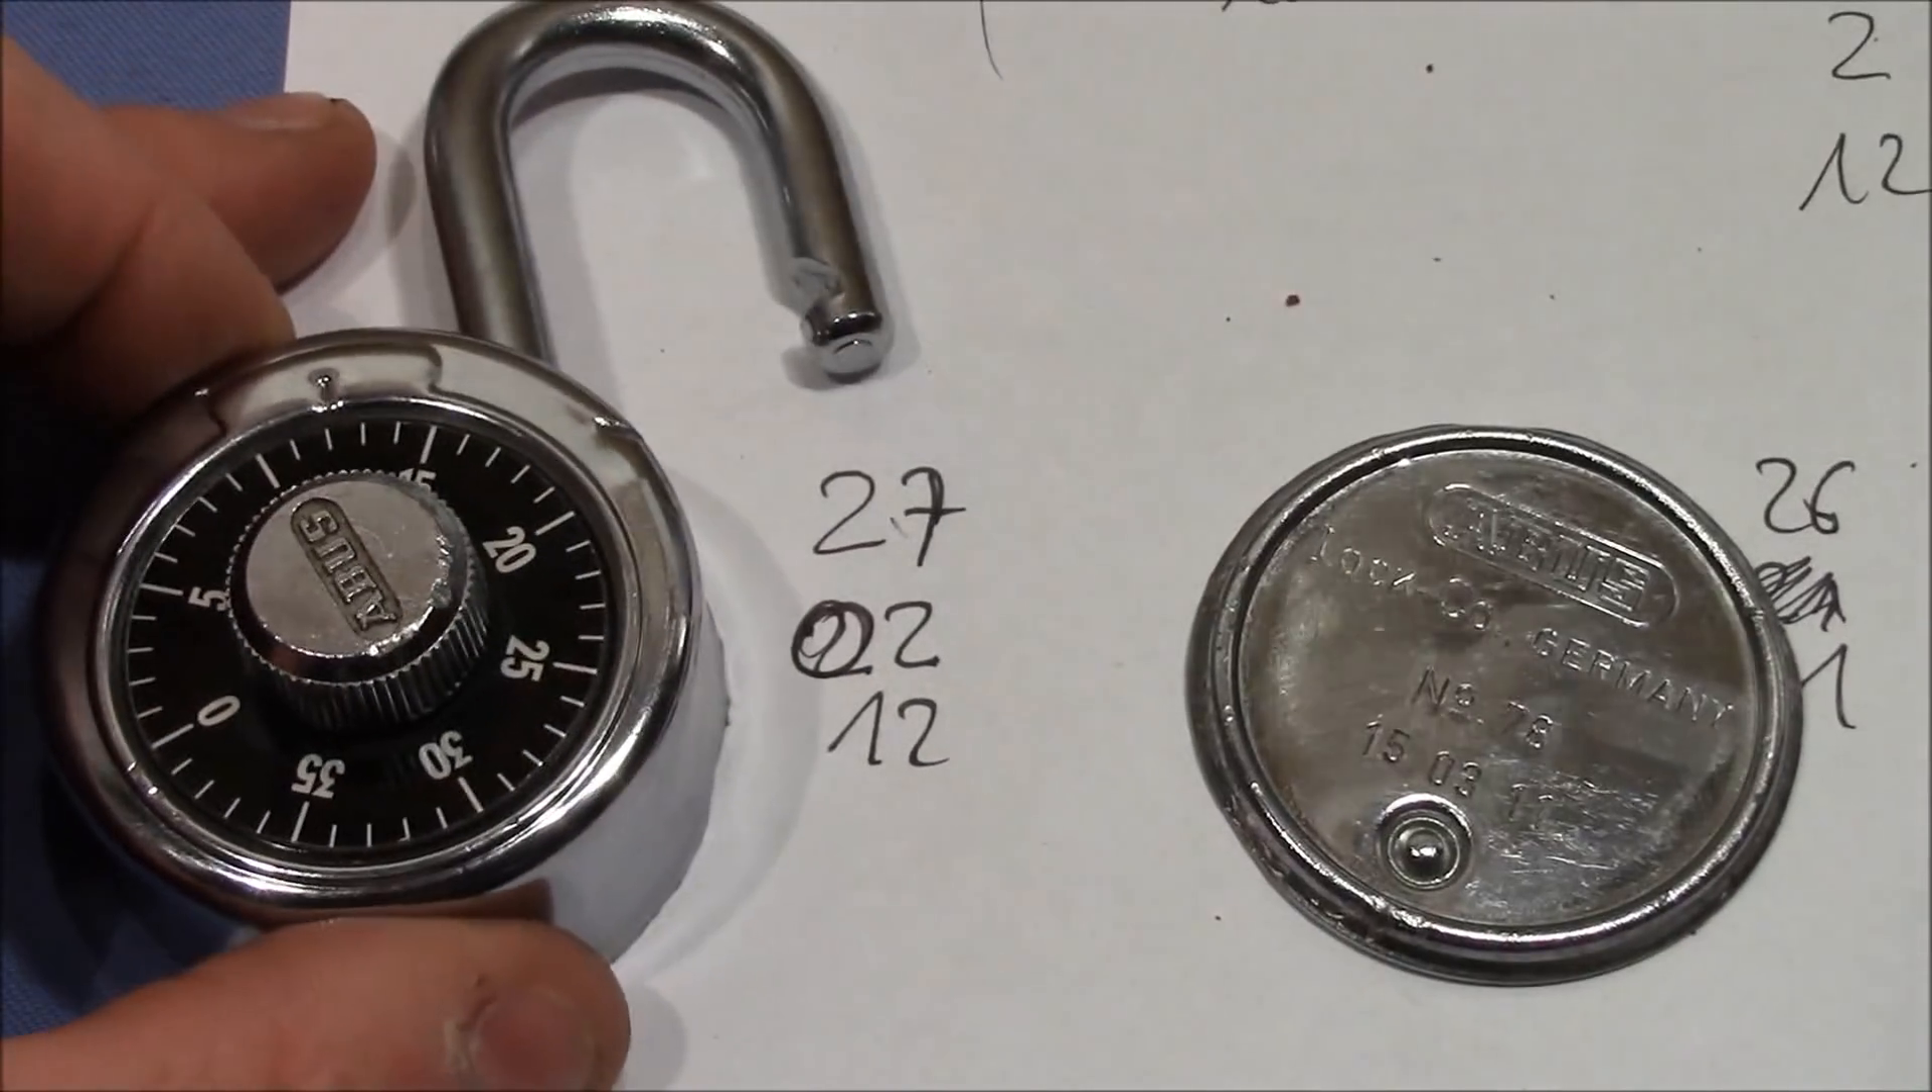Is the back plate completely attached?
No.